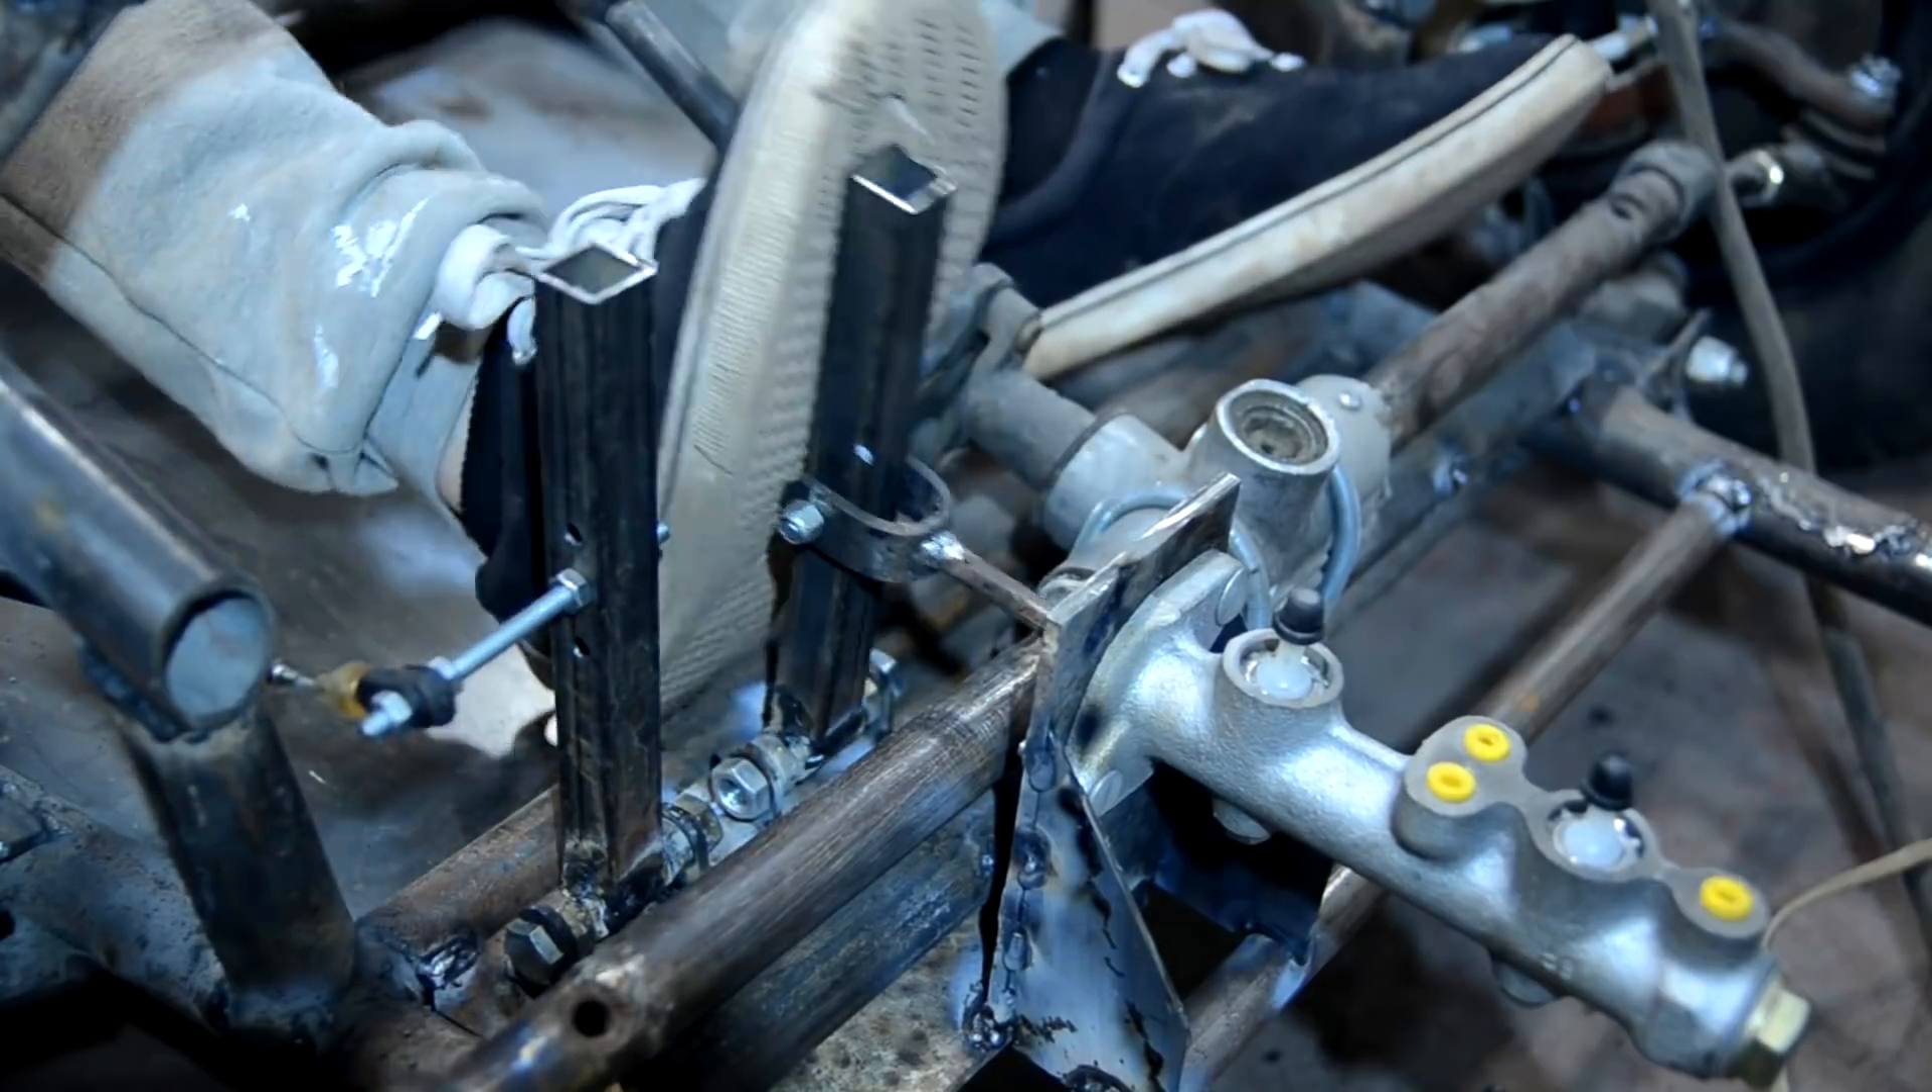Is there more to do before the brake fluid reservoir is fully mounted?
Yes.